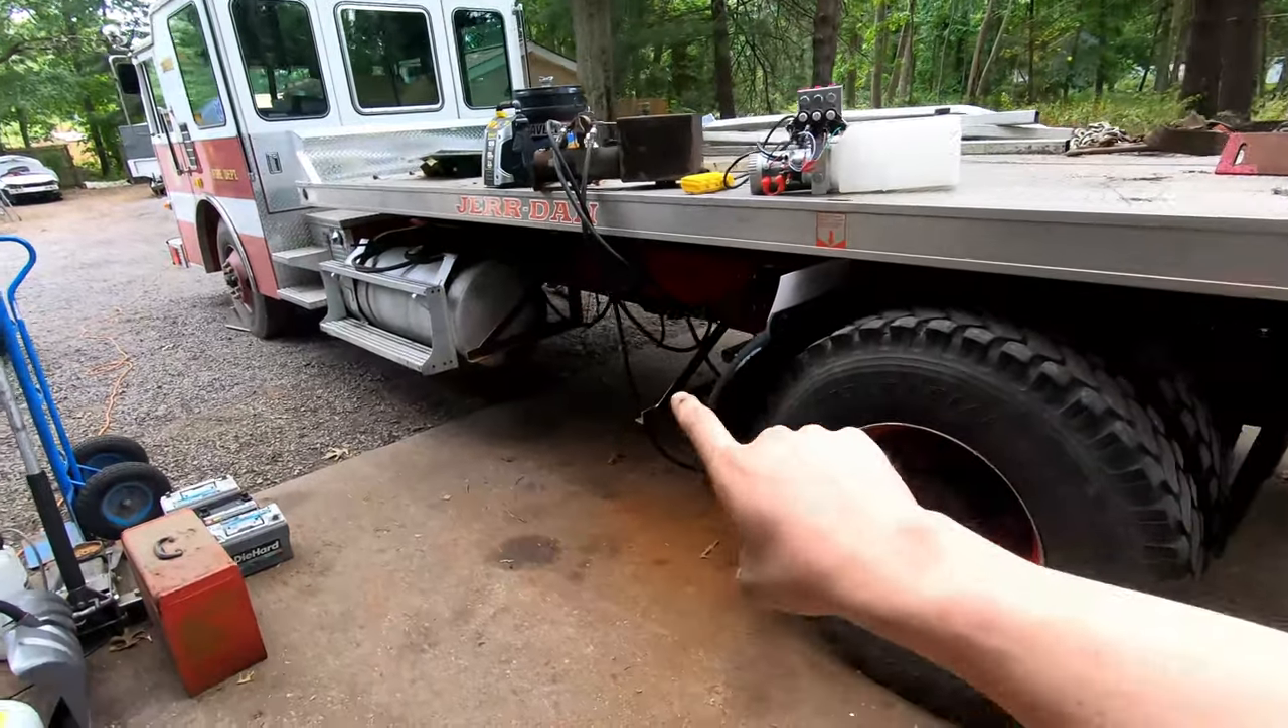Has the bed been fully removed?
No.